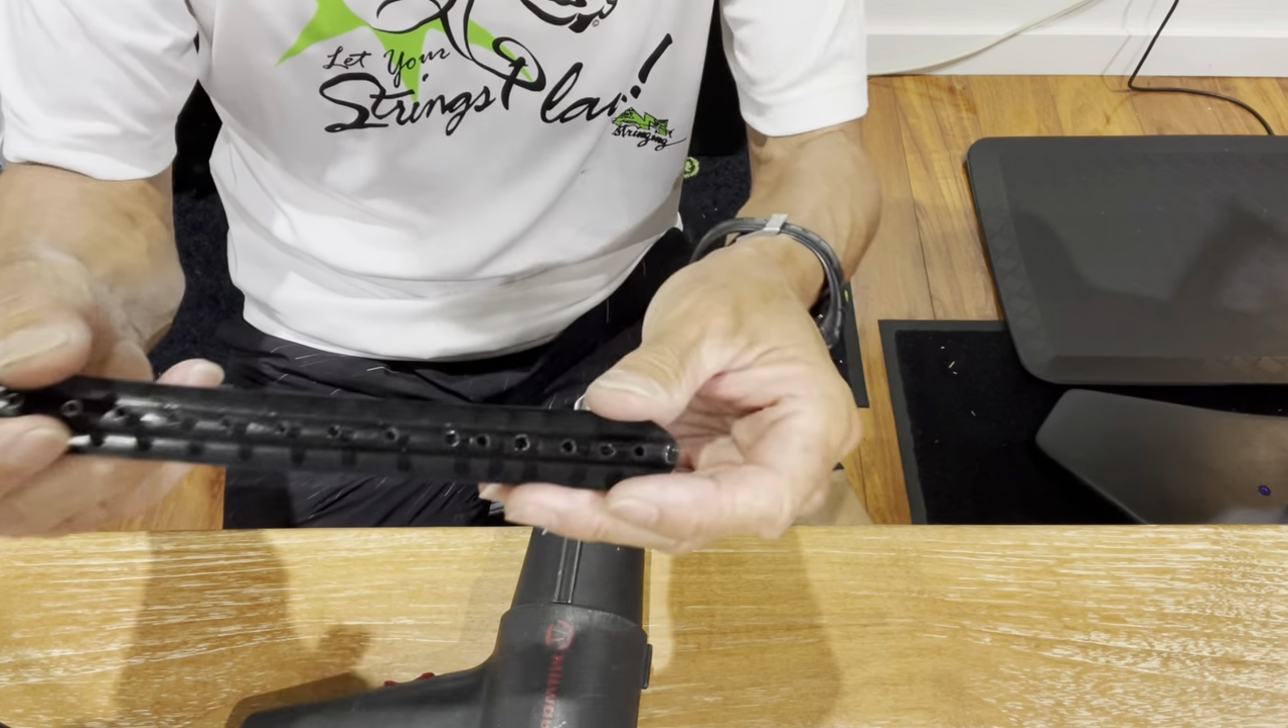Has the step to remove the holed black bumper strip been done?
Yes.